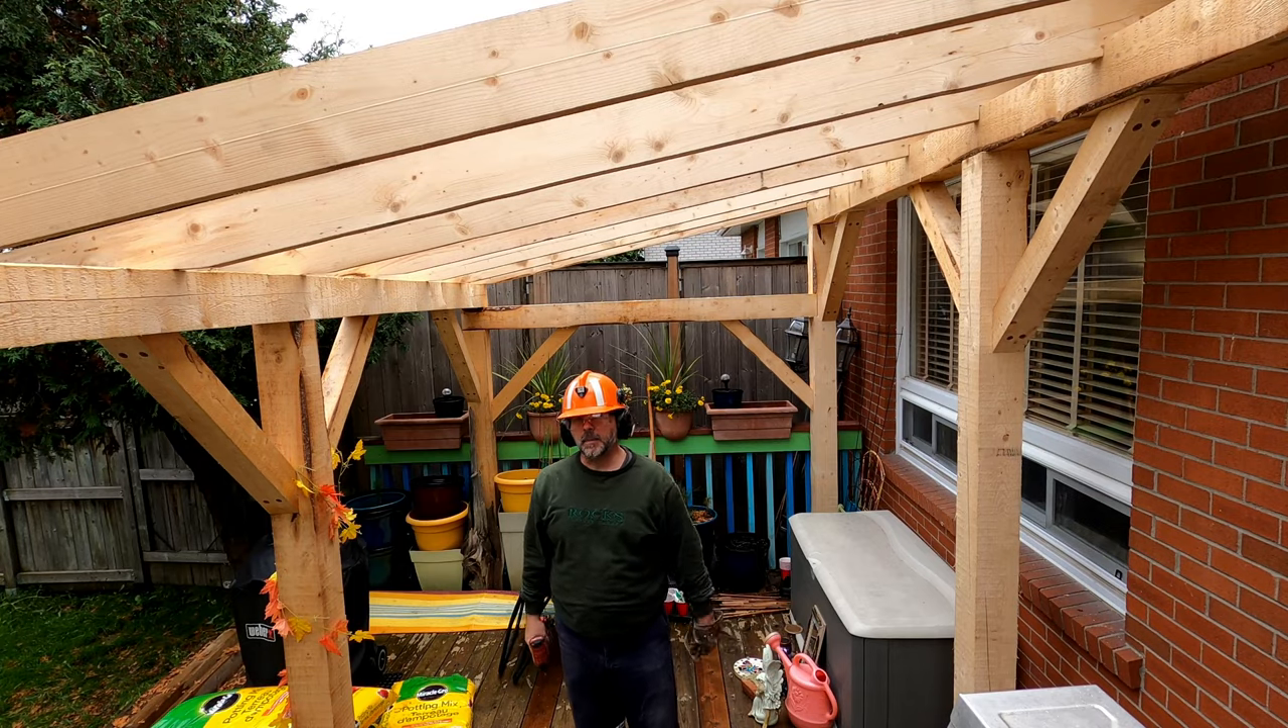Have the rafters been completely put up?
Yes.